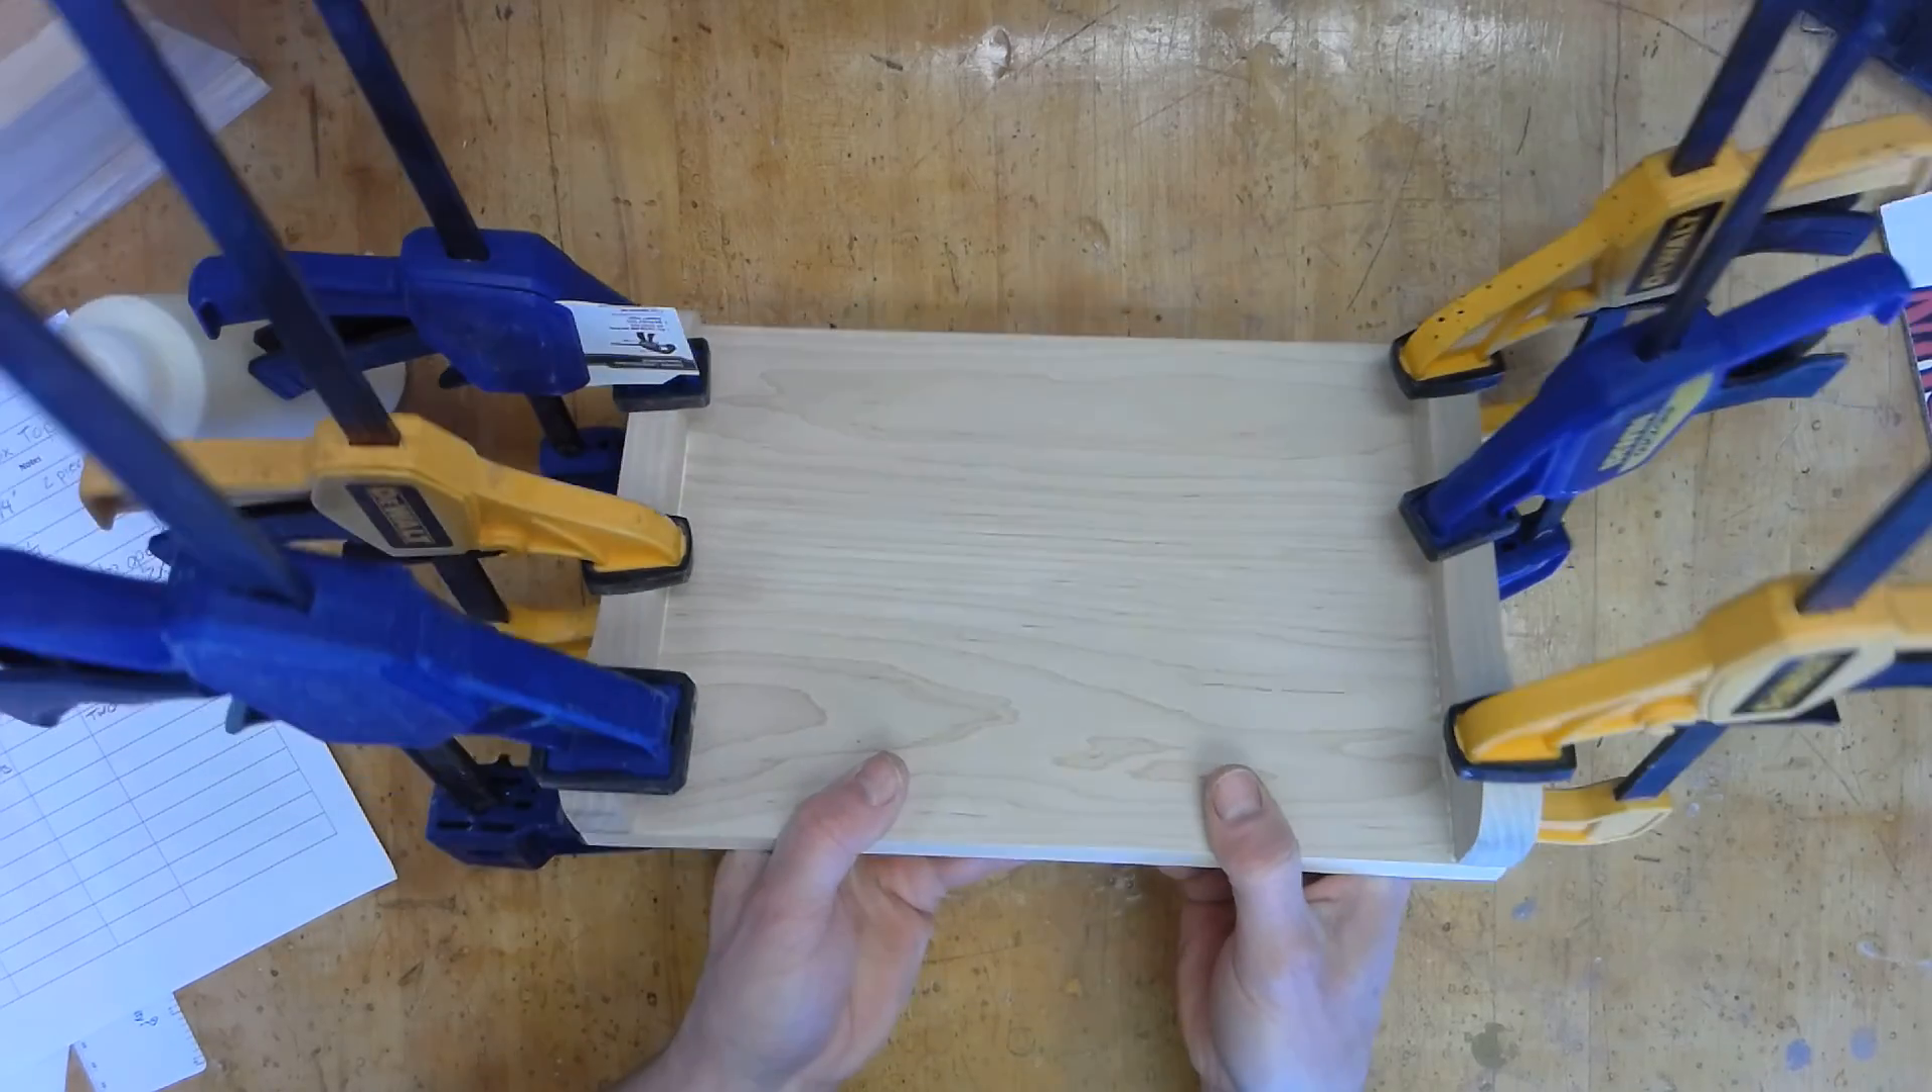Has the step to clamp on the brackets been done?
Yes.